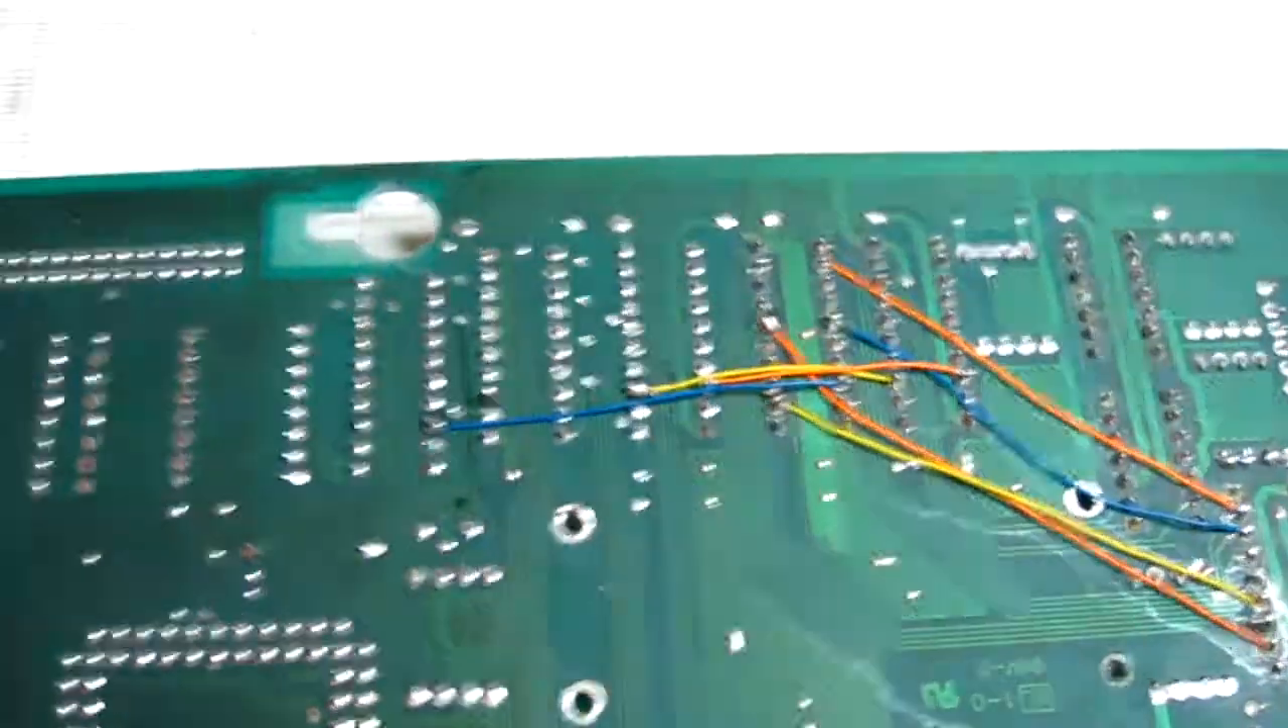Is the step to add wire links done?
Yes.